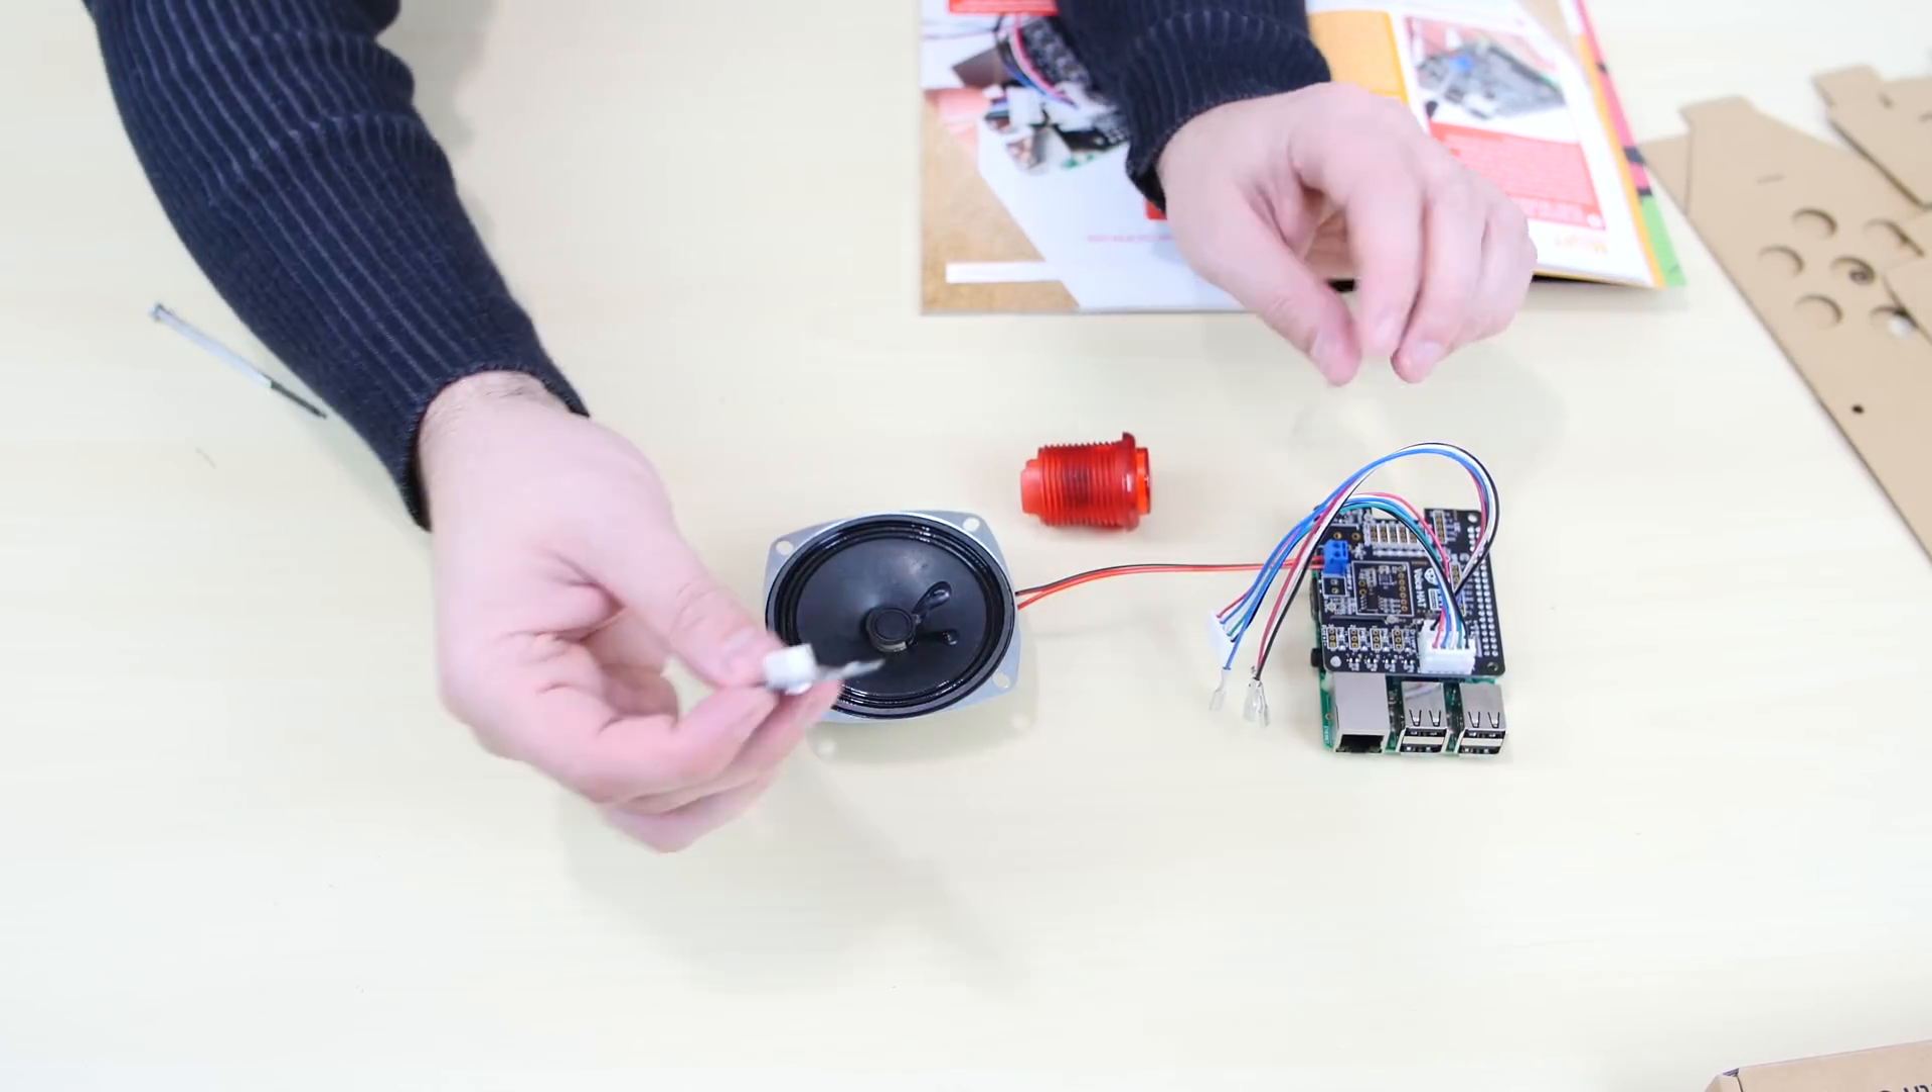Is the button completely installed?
No.